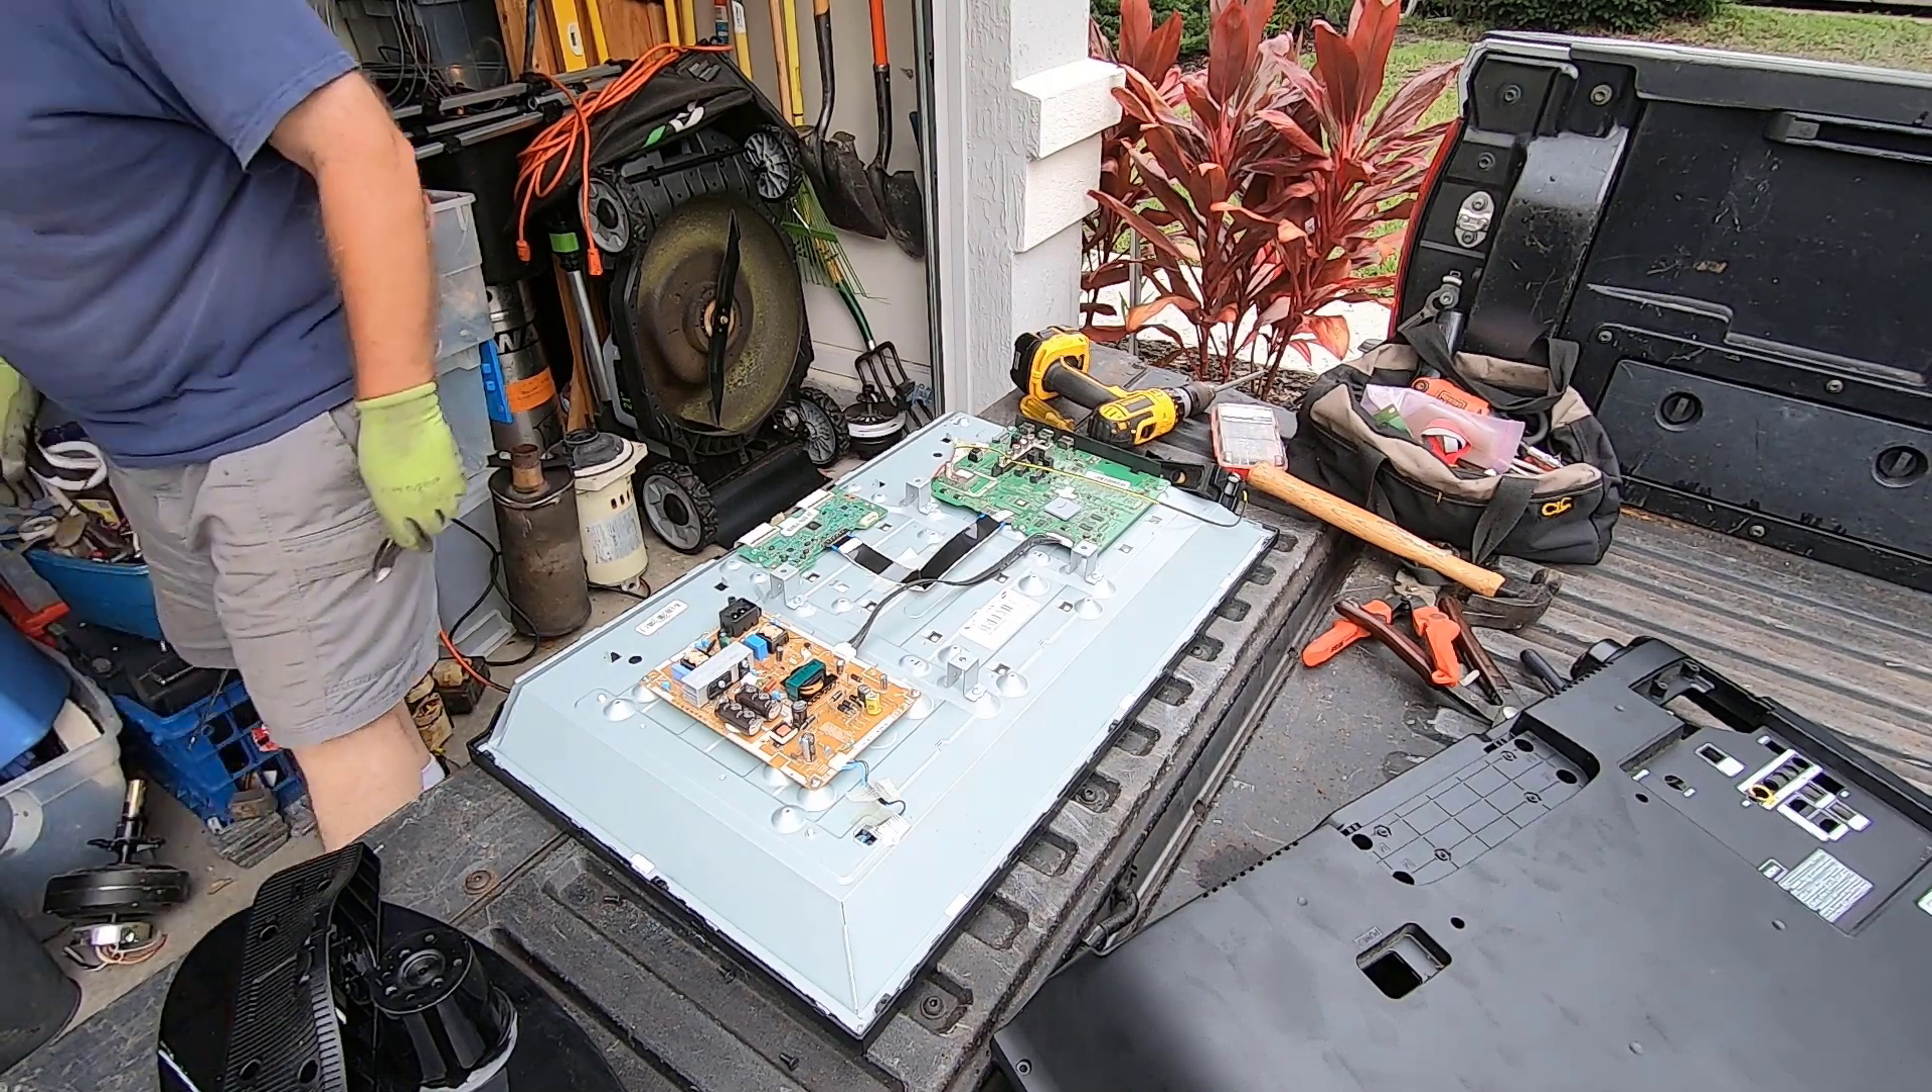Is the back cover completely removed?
Yes.